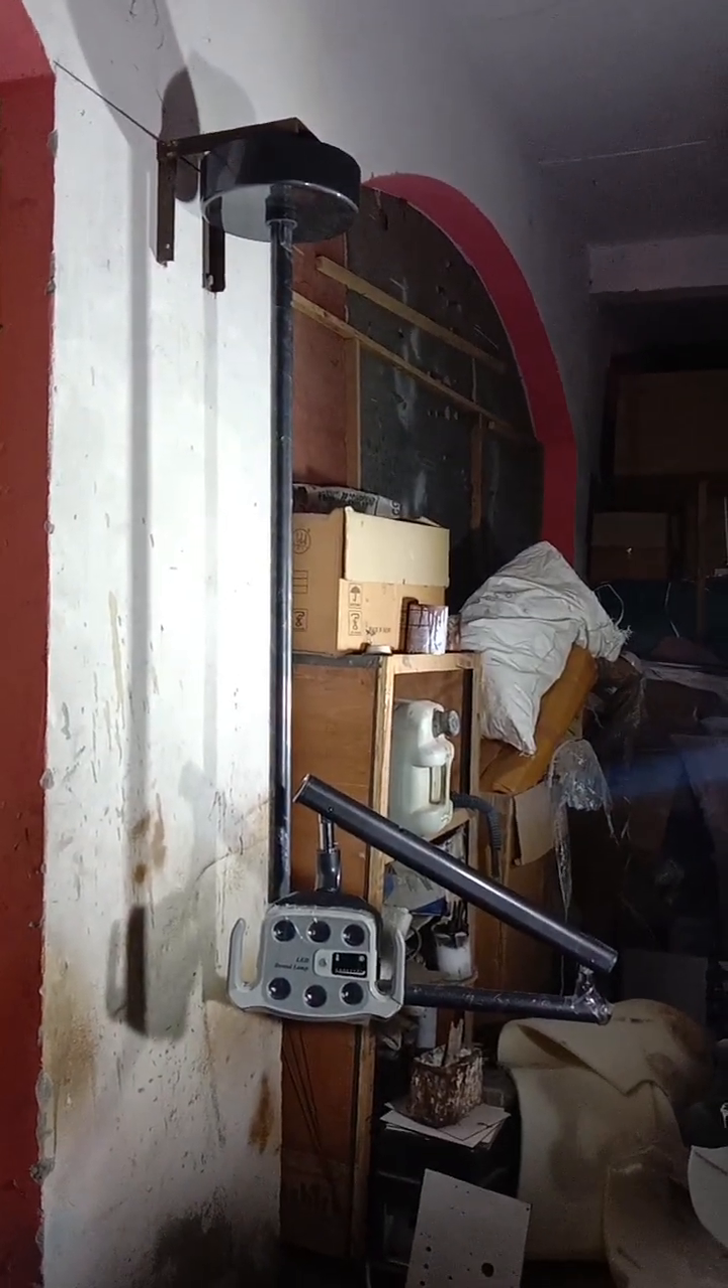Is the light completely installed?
Yes.